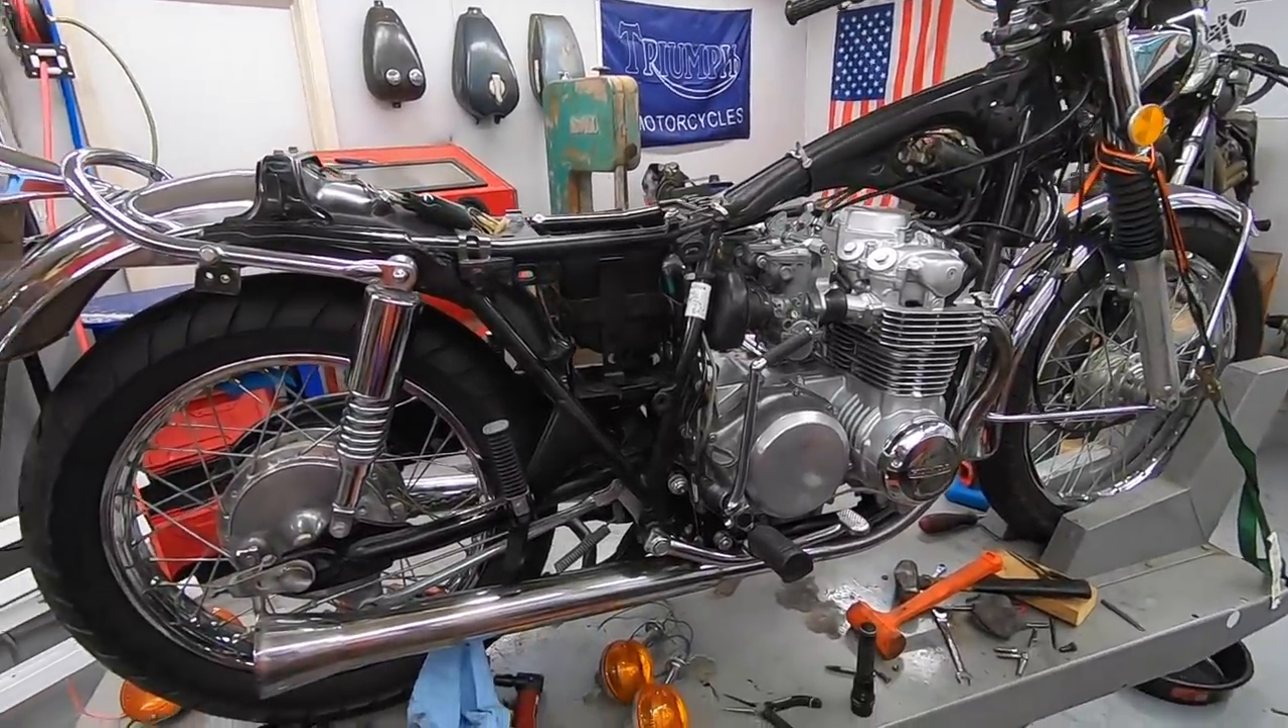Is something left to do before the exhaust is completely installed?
No.